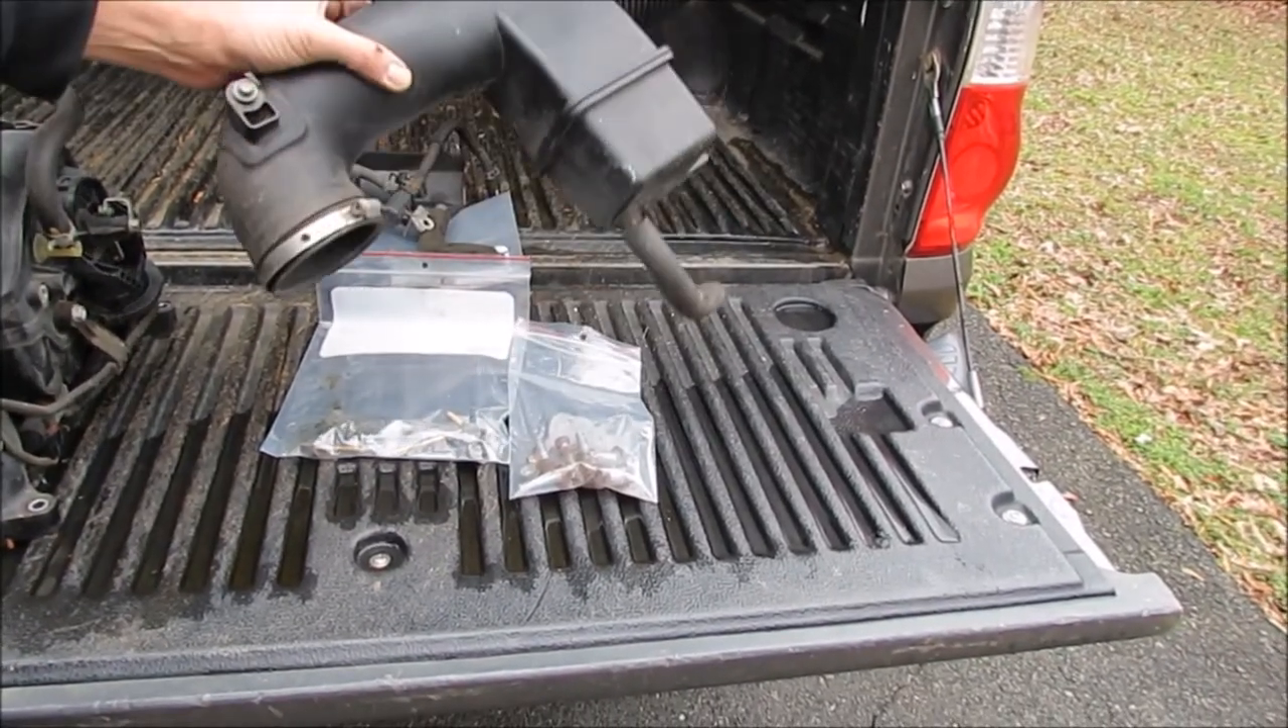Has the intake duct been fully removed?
Yes.